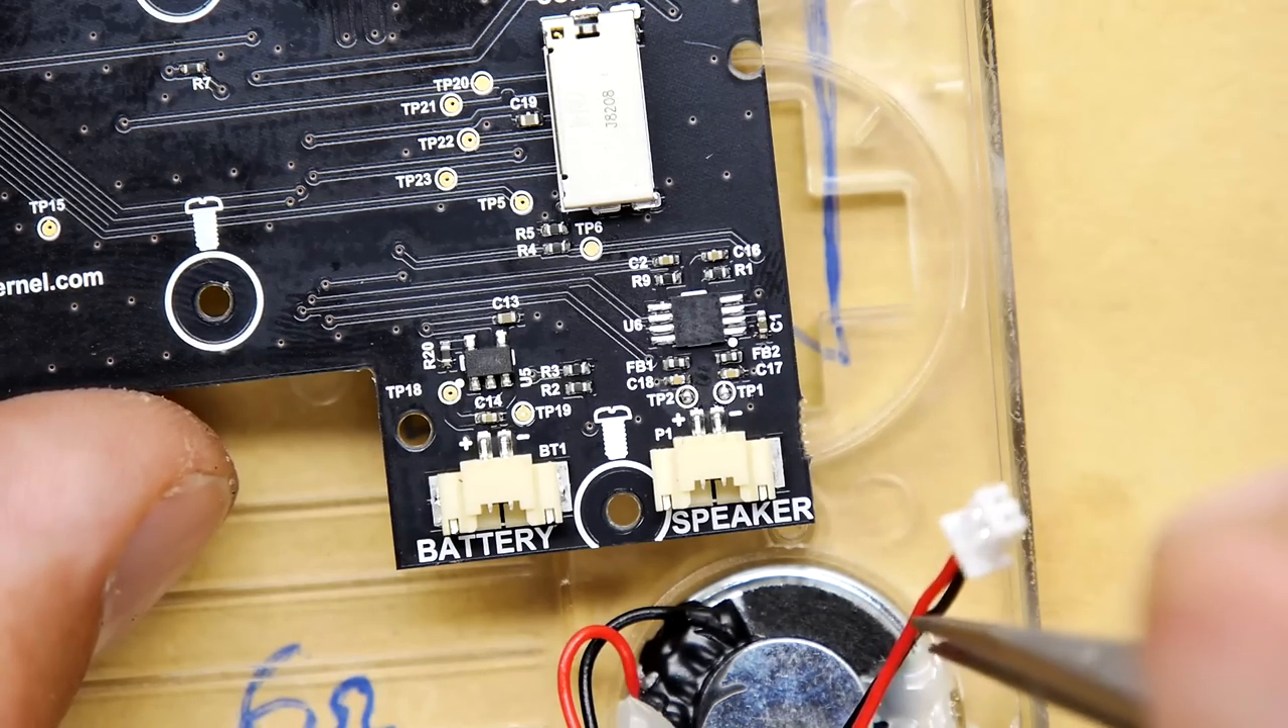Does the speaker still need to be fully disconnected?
No.